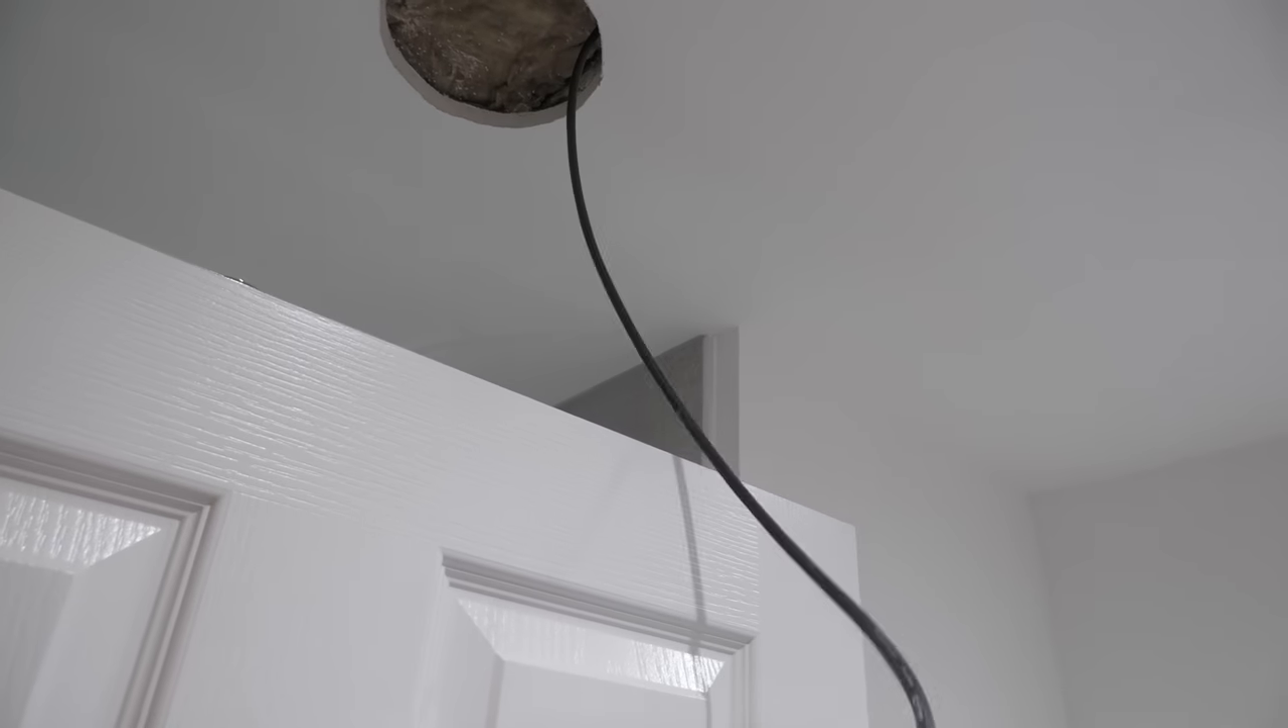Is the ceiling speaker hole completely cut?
Yes.